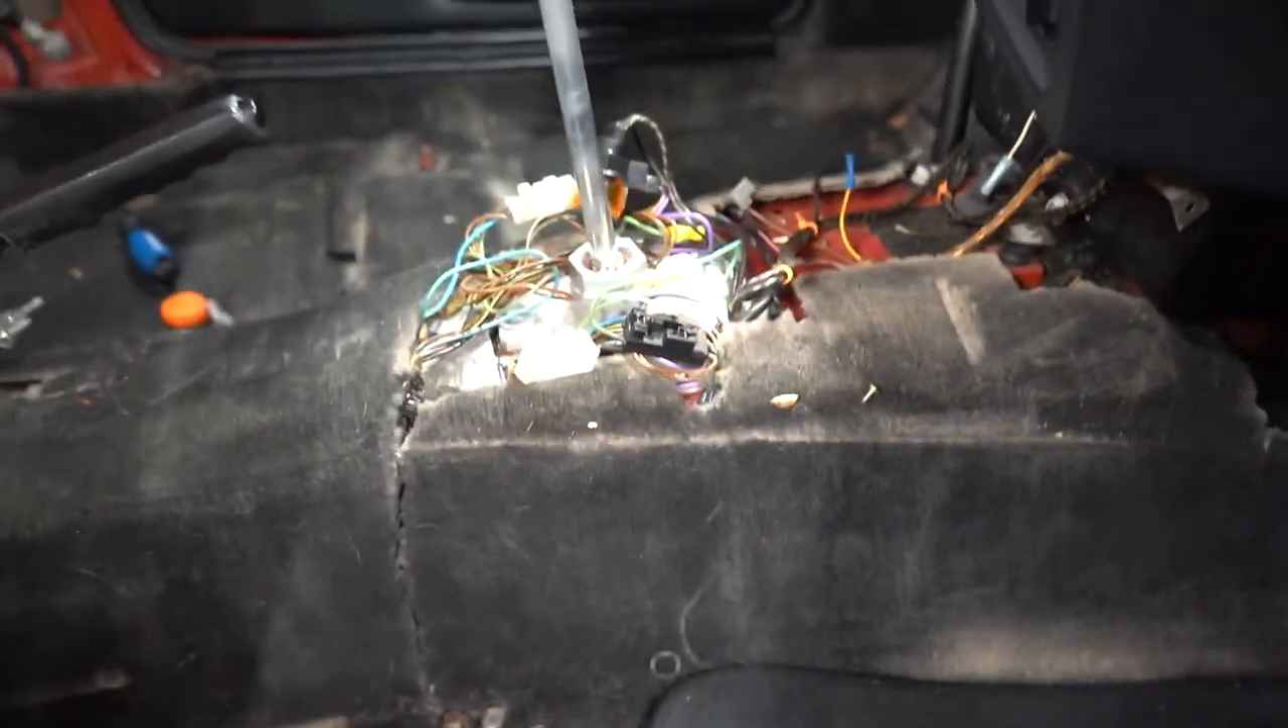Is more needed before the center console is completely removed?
No.